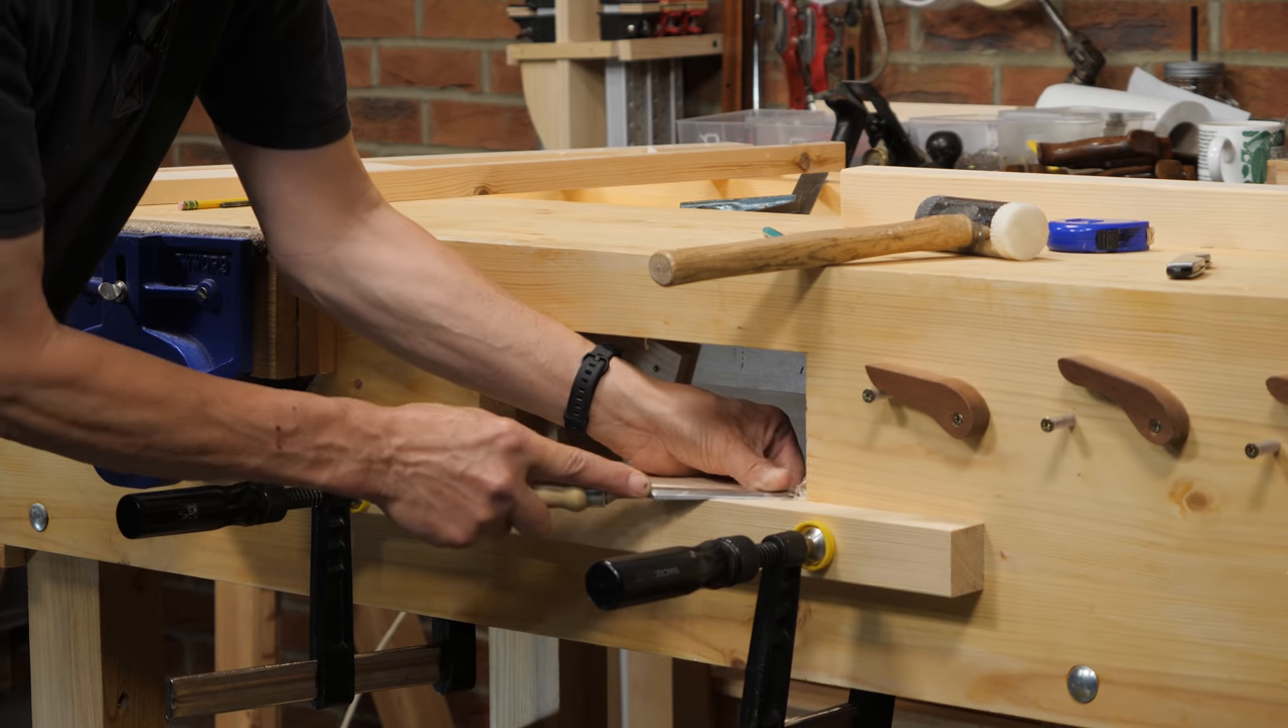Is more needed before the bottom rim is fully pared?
Yes.